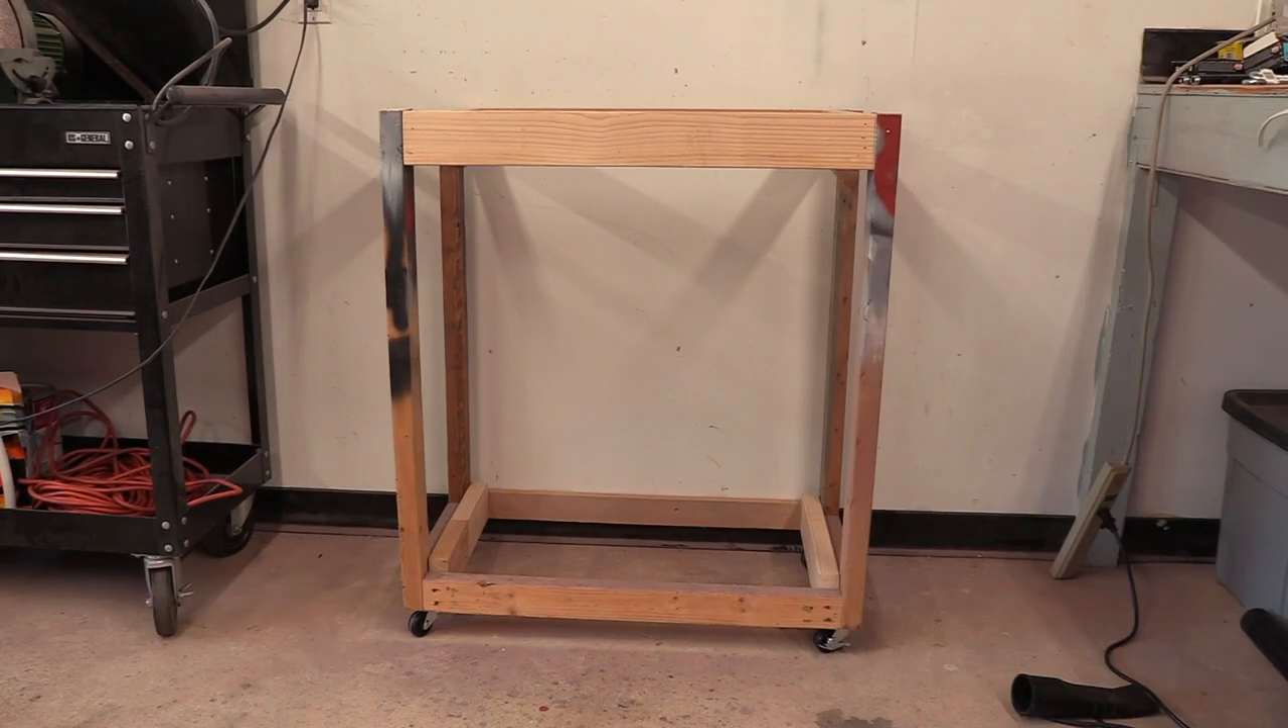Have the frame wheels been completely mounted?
Yes.